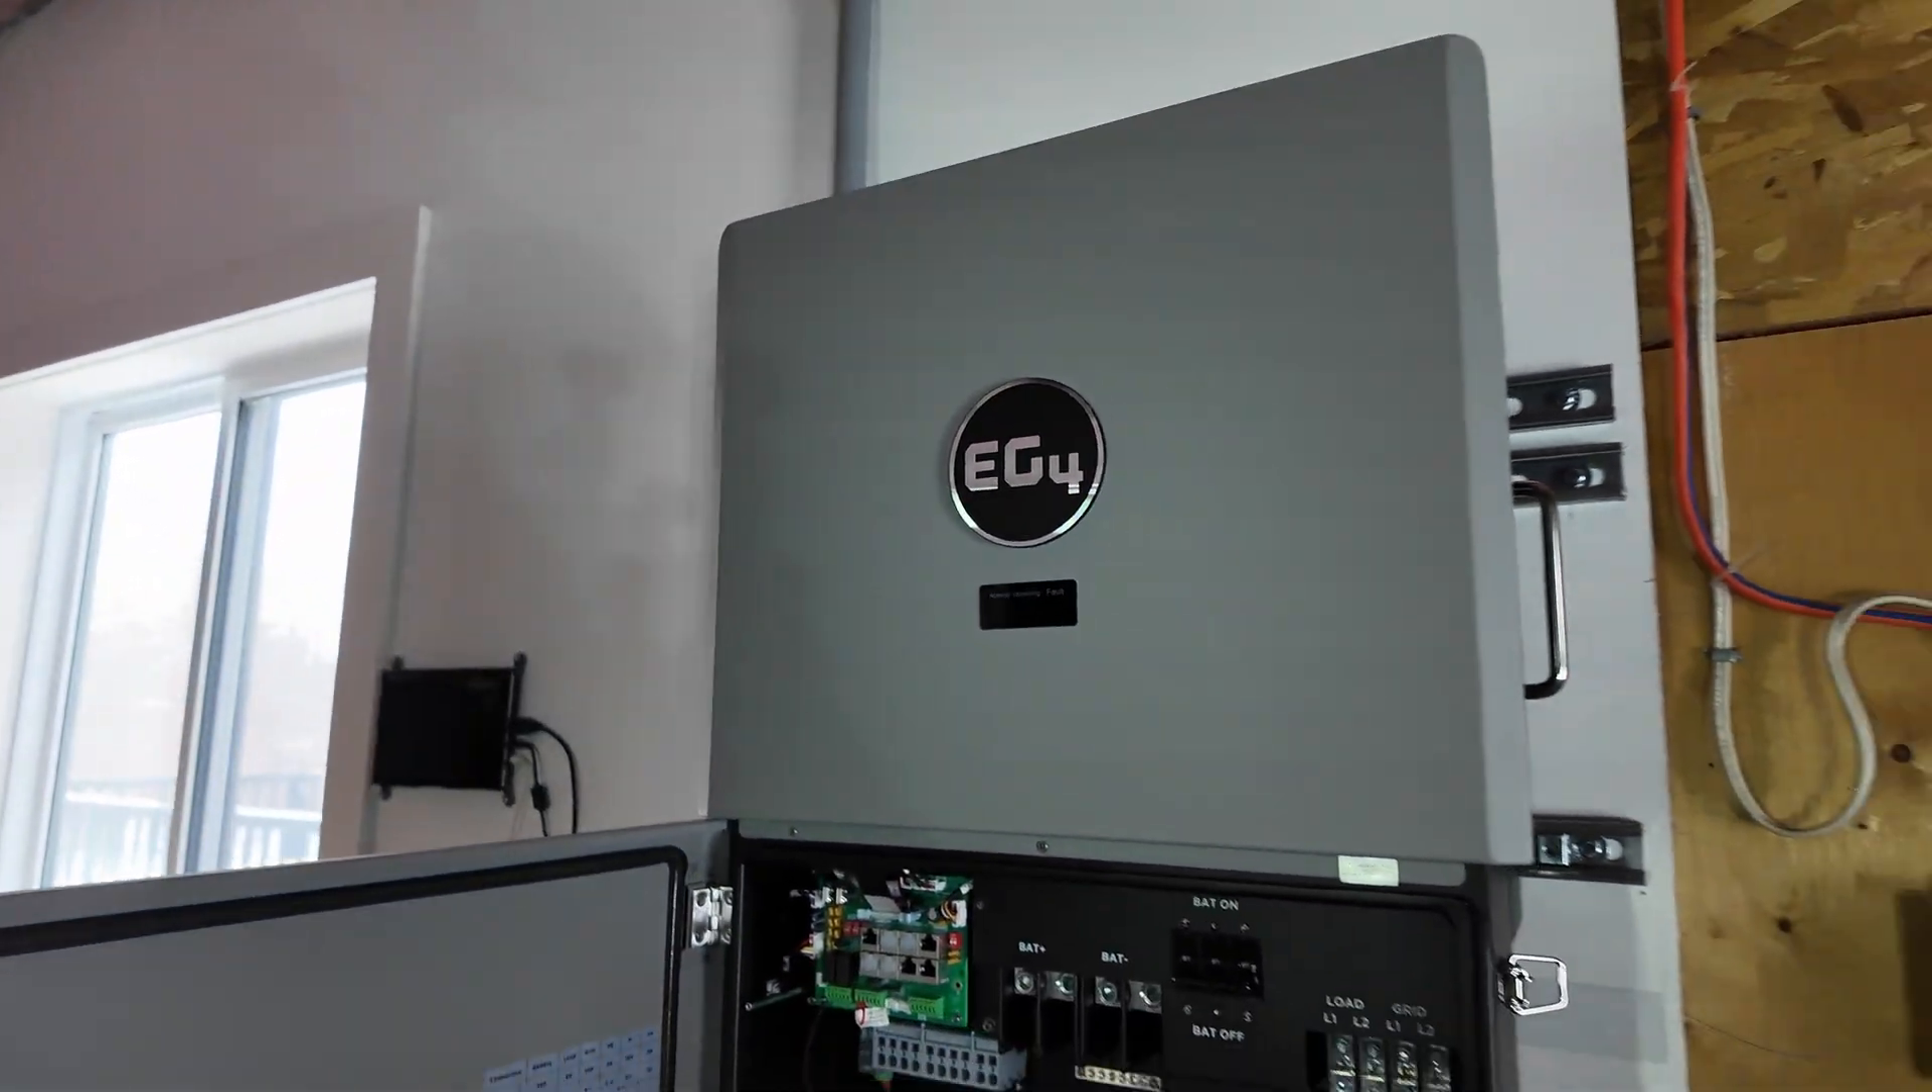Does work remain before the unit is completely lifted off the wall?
Yes.